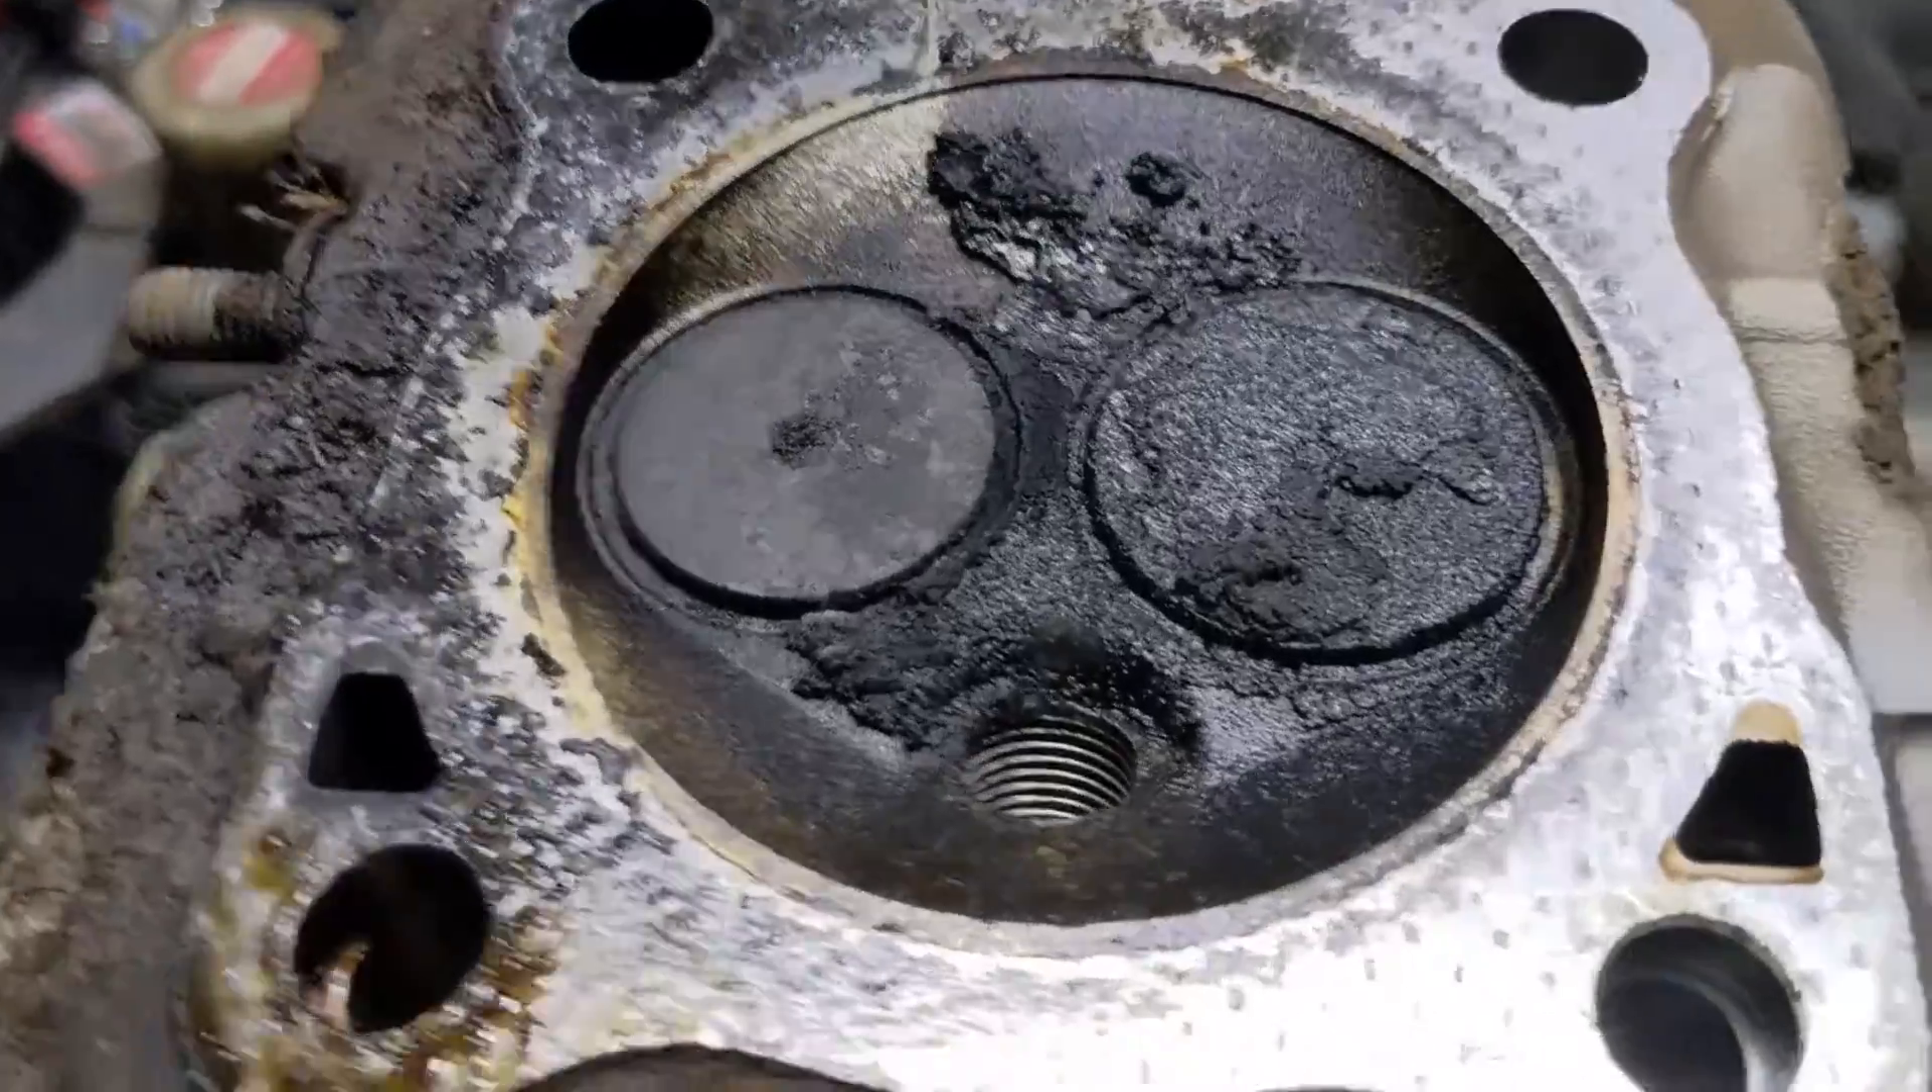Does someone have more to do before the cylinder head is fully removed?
No.